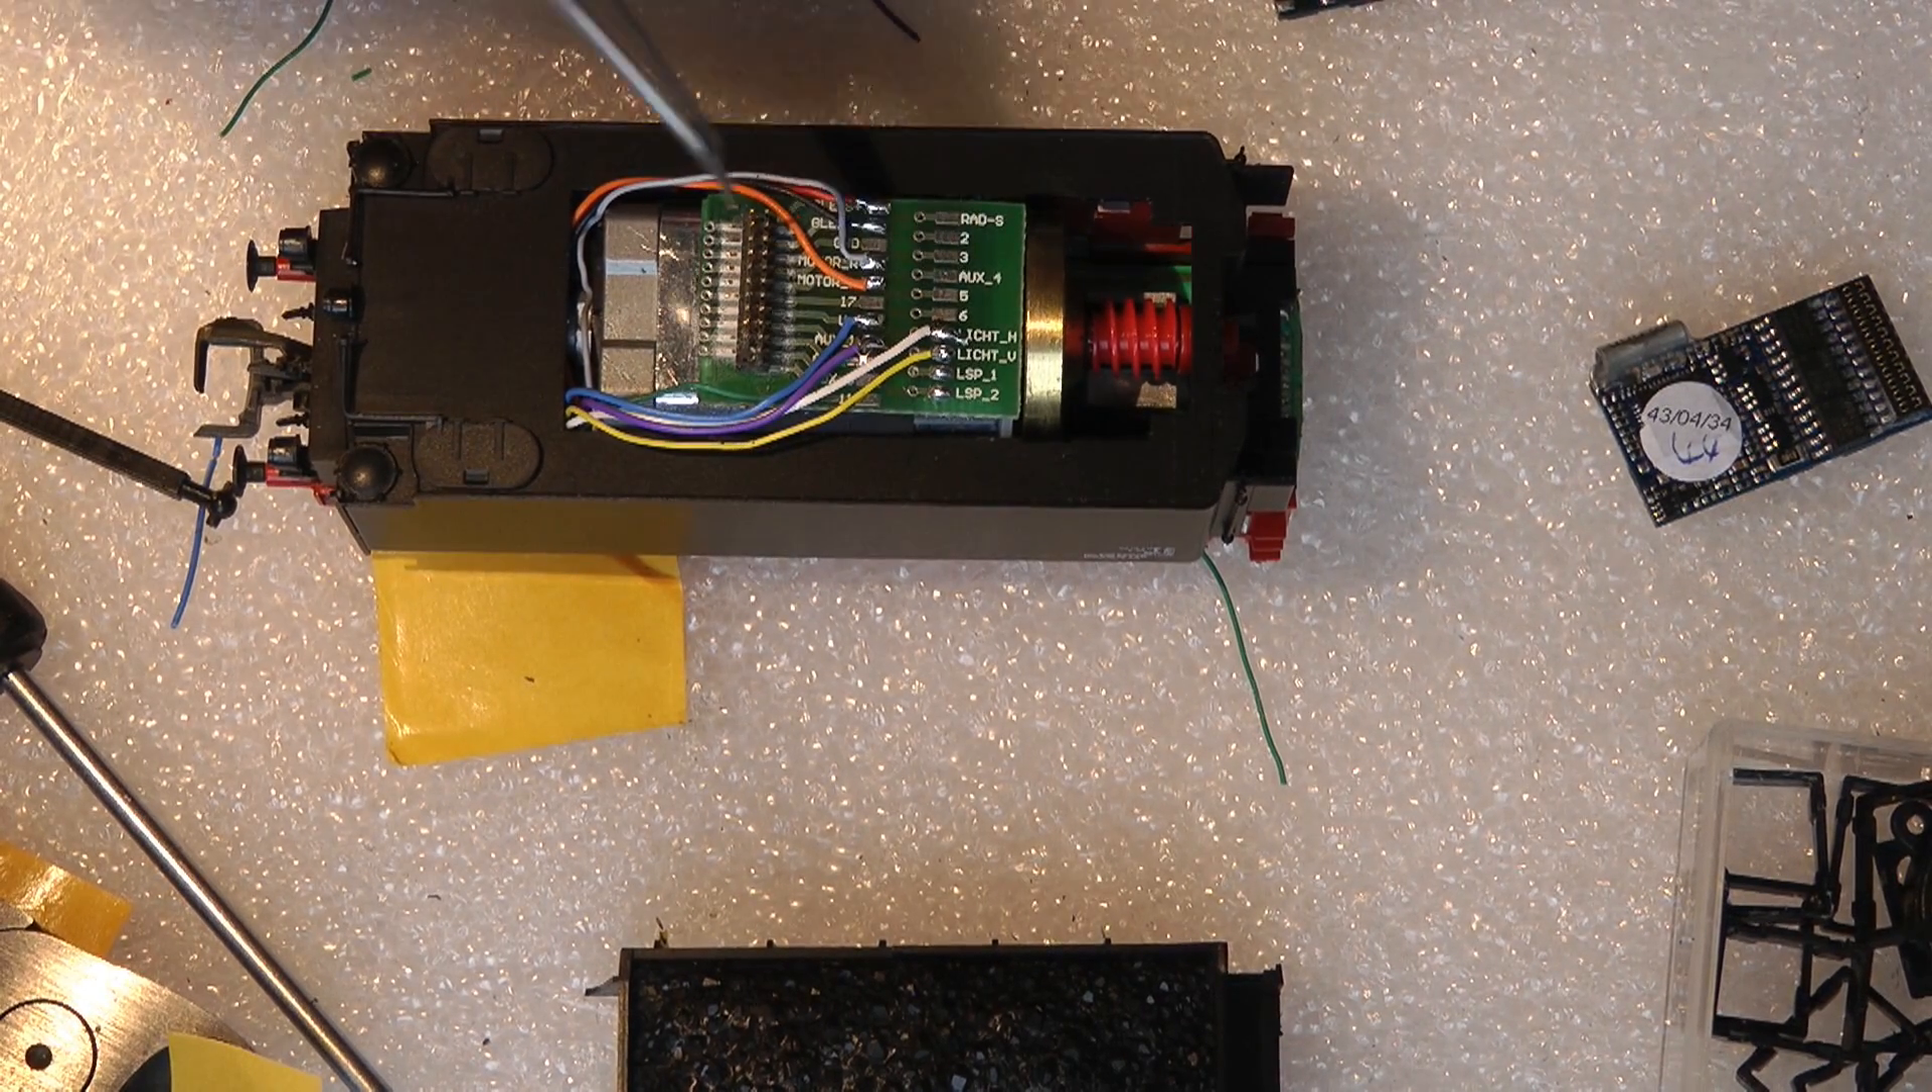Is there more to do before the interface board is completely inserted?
No.